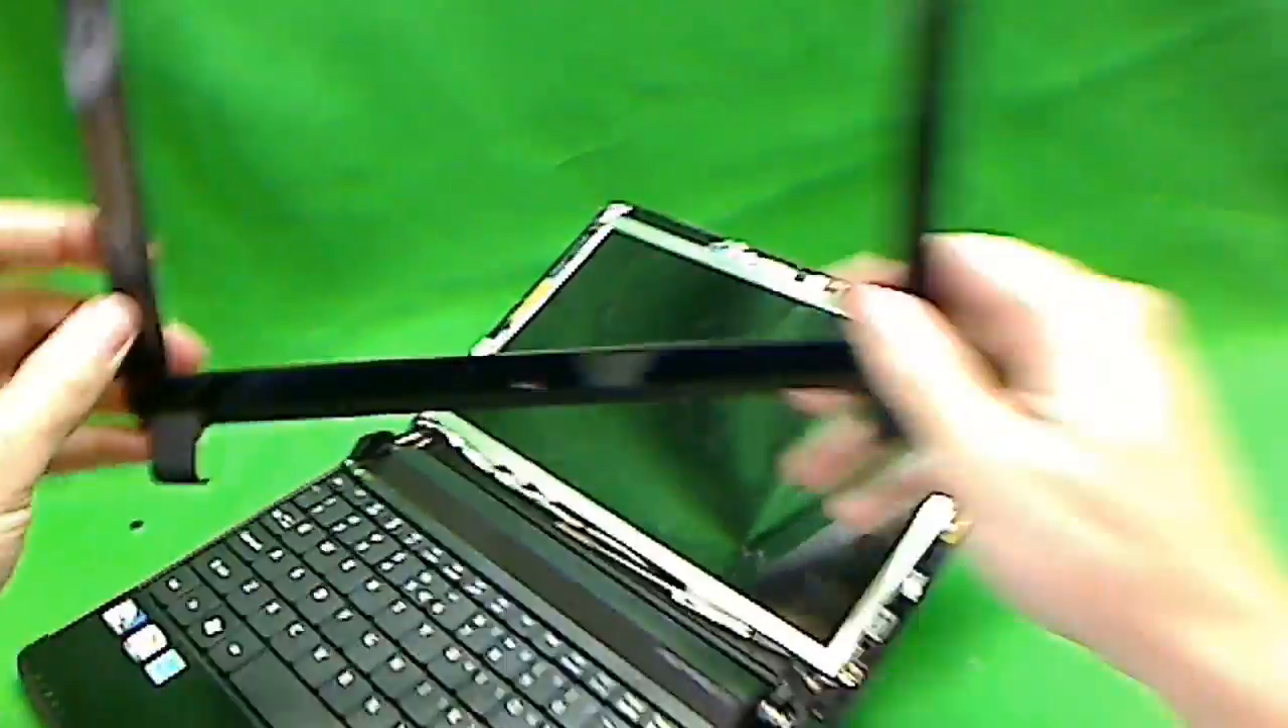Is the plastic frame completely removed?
Yes.